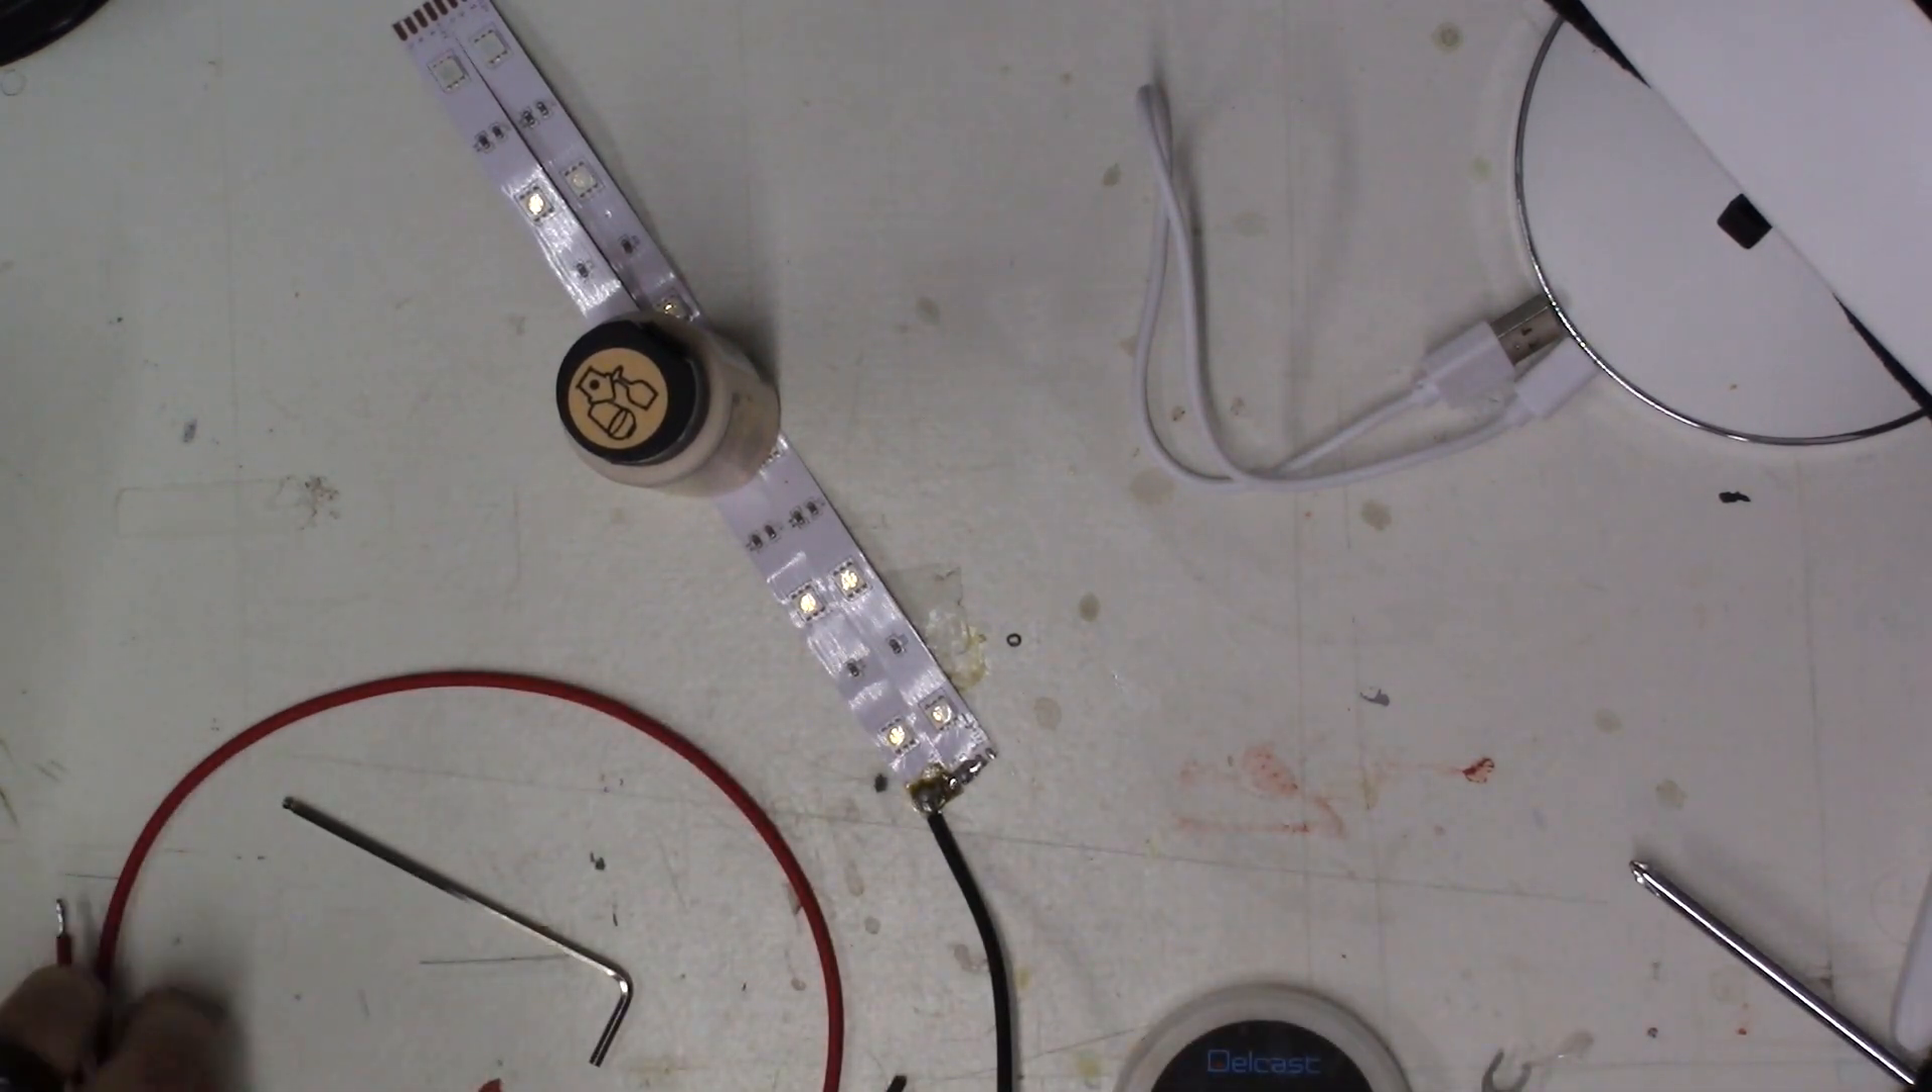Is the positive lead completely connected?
No.